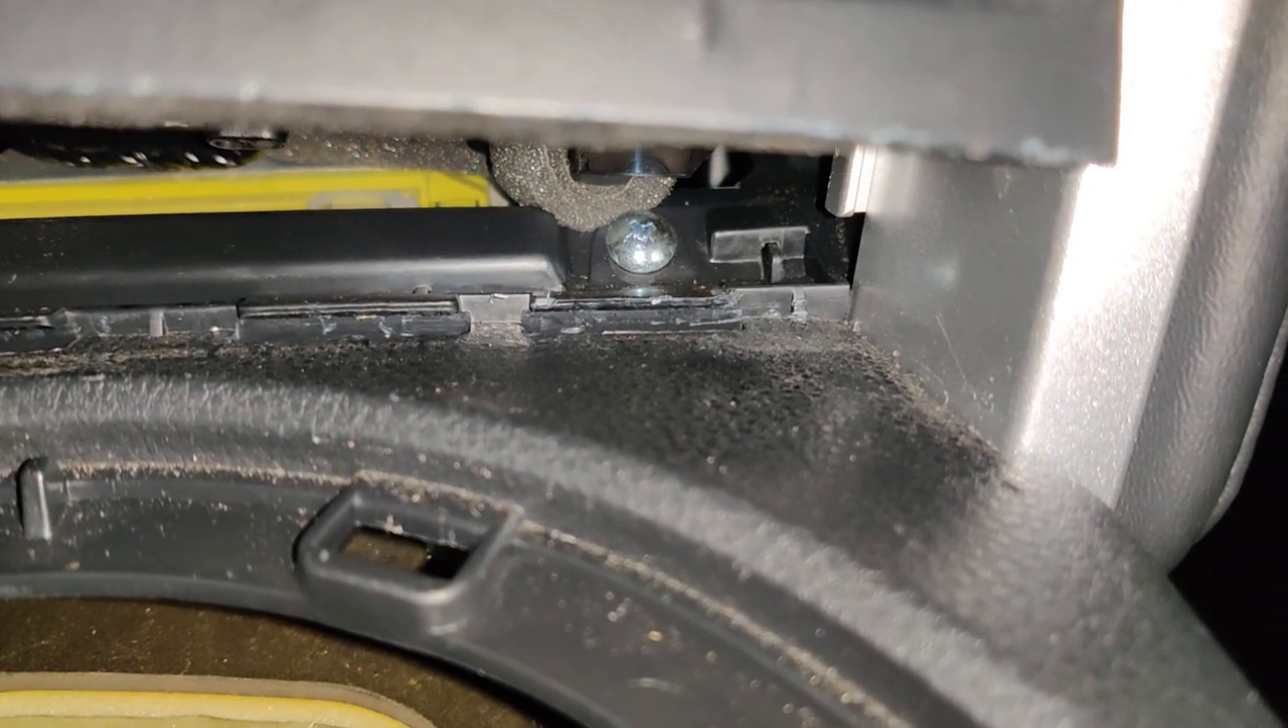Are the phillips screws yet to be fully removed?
Yes.